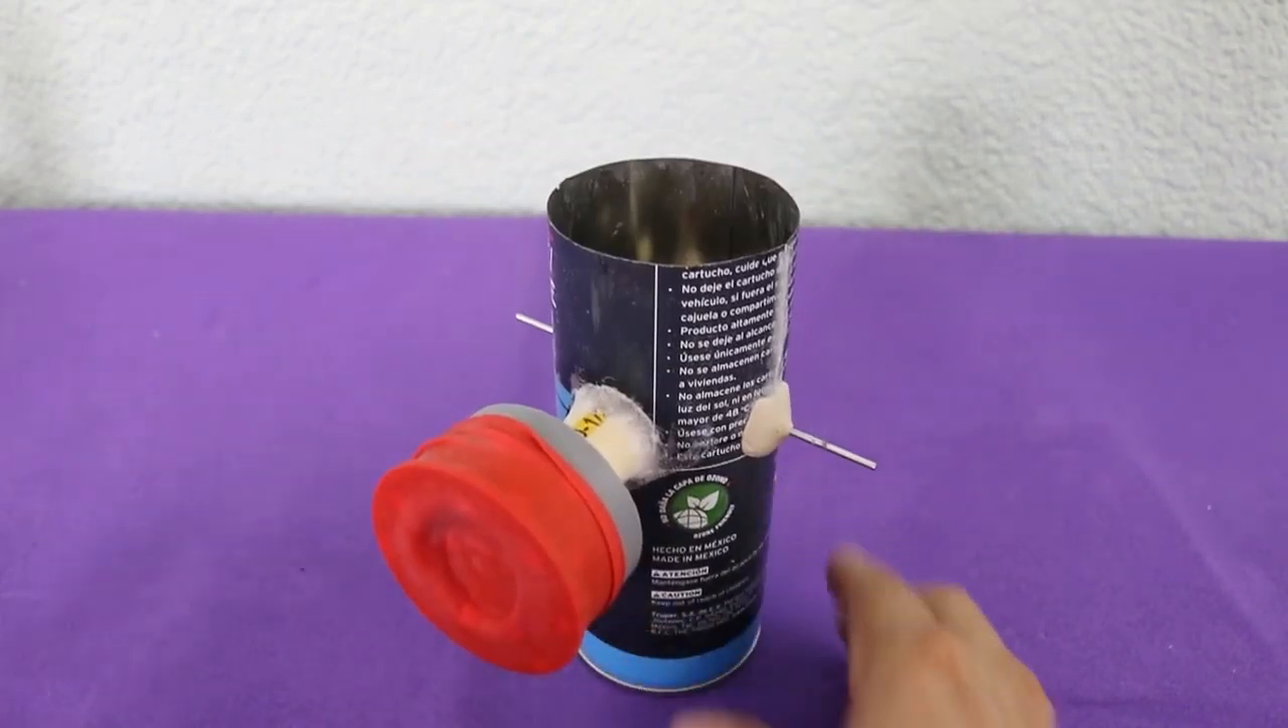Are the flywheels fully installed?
No.